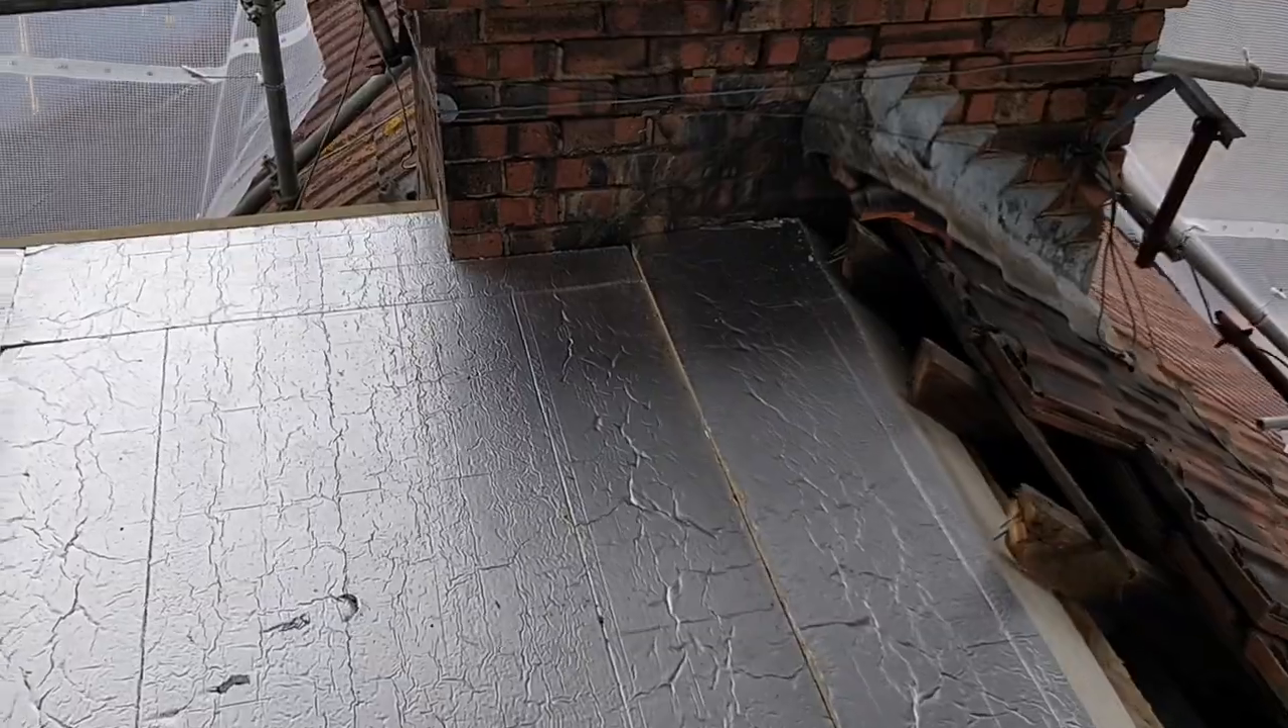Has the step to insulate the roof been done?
Yes.